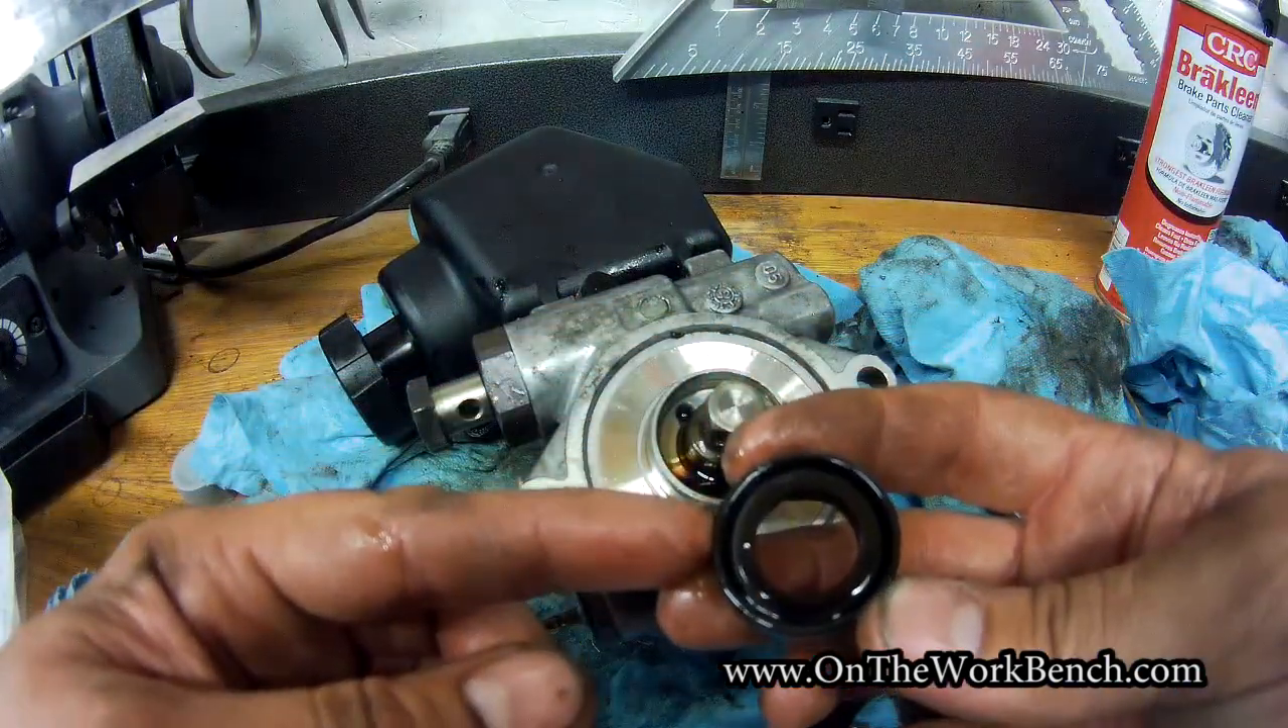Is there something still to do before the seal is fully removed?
No.